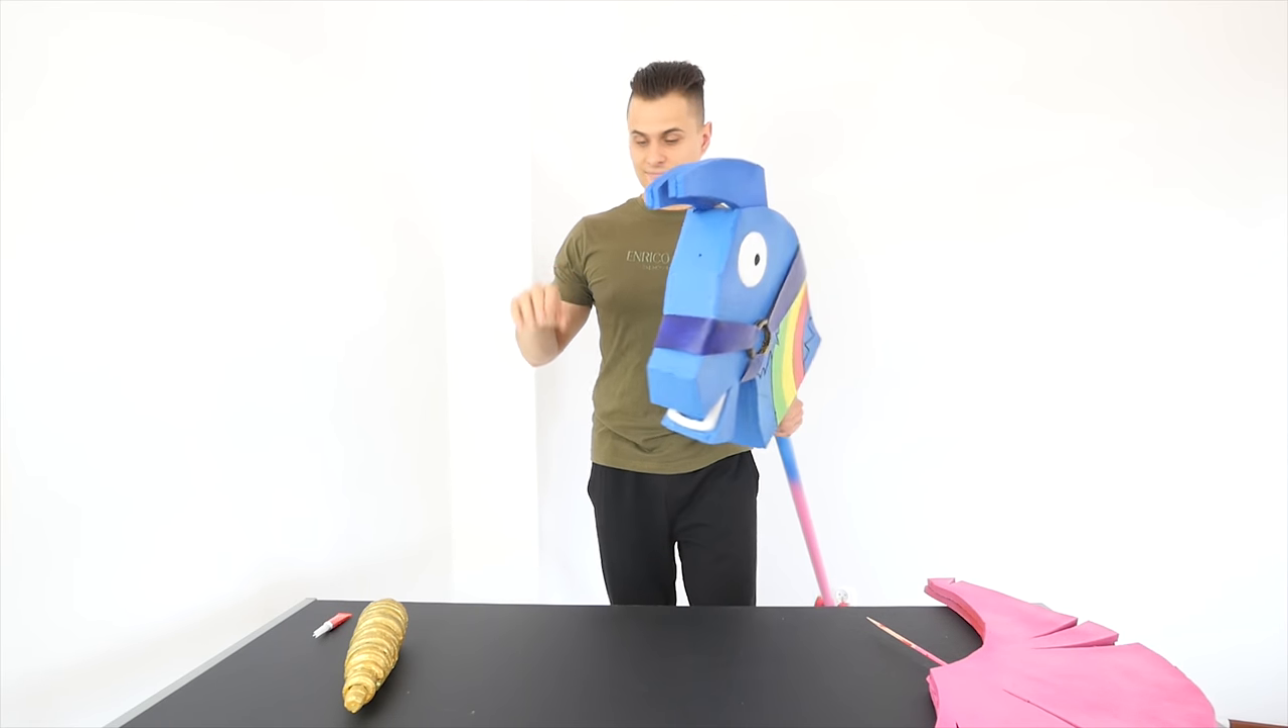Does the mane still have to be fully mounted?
Yes.